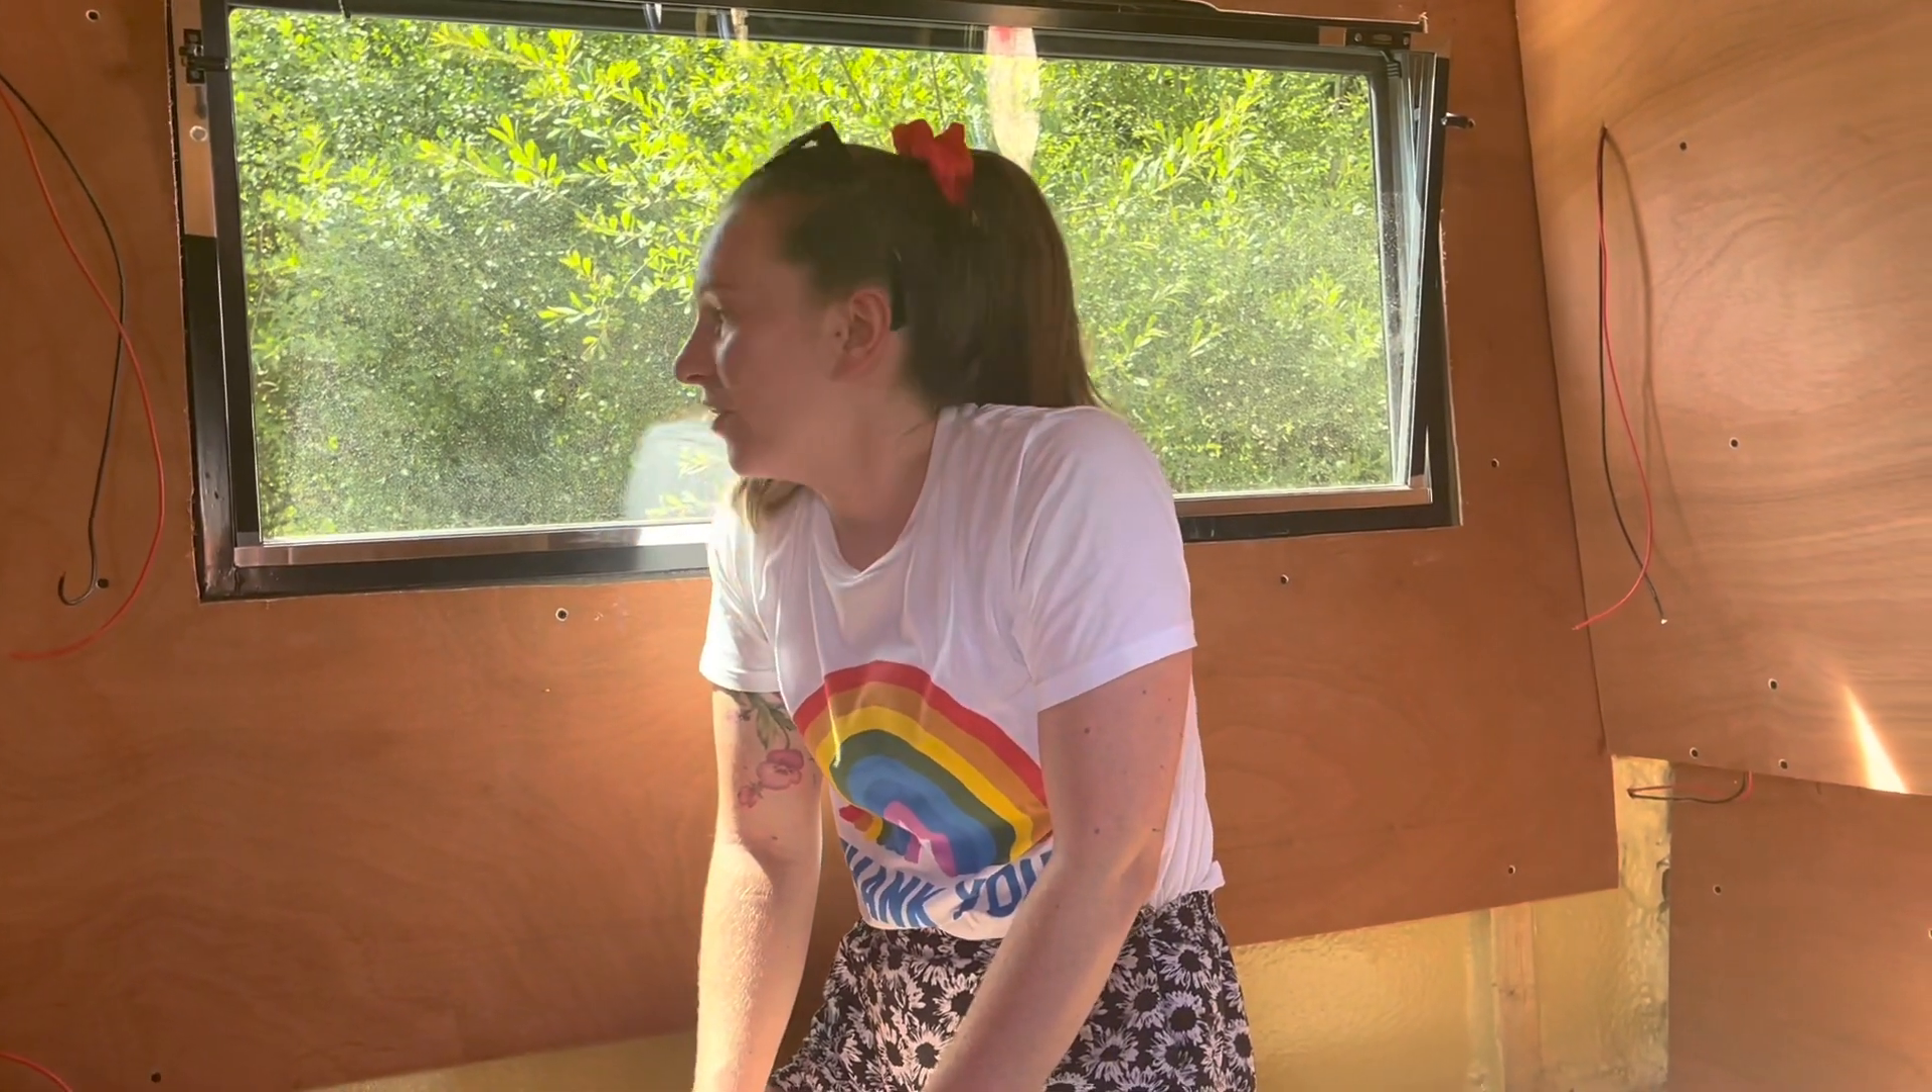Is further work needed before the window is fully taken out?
Yes.